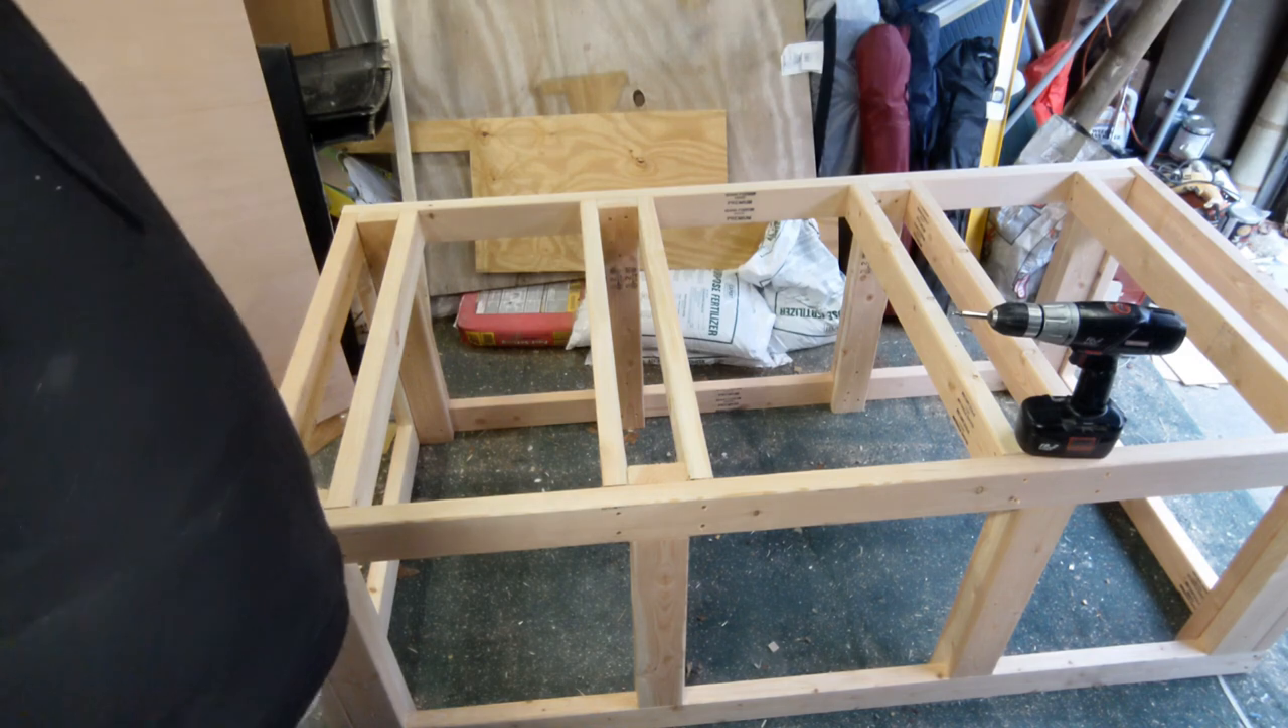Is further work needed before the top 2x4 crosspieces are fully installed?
No.